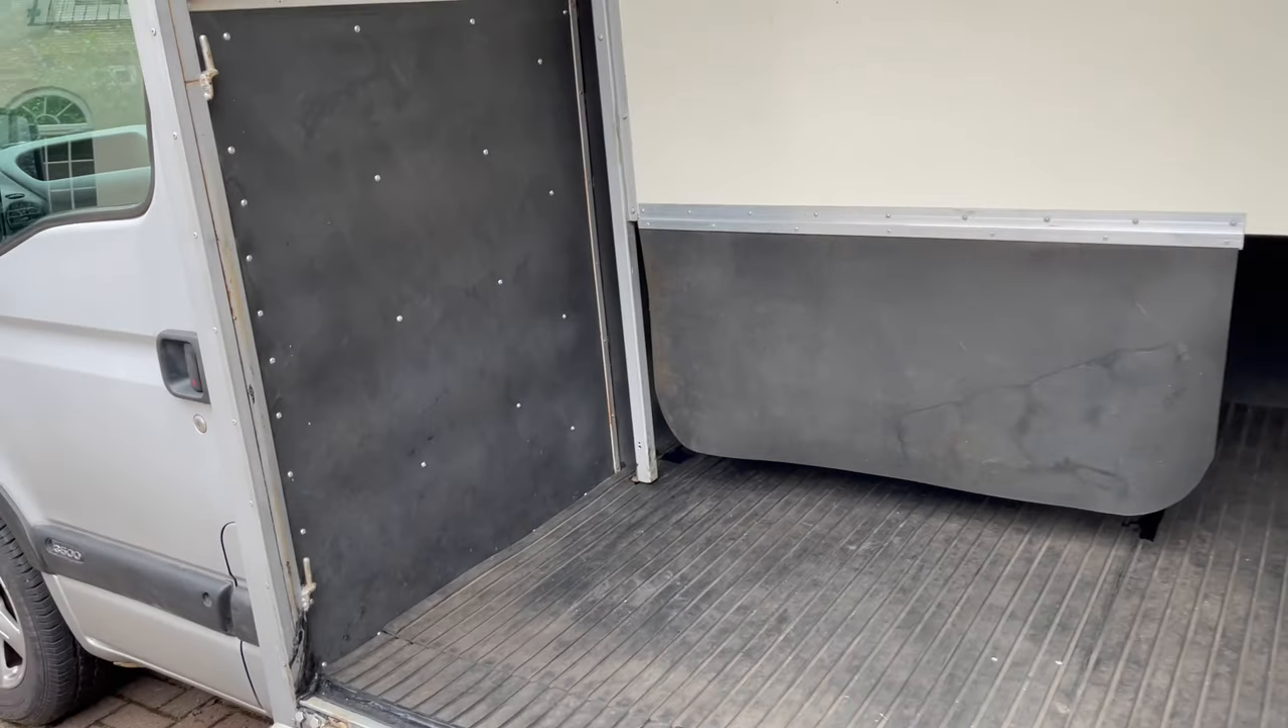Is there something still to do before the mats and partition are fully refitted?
No.